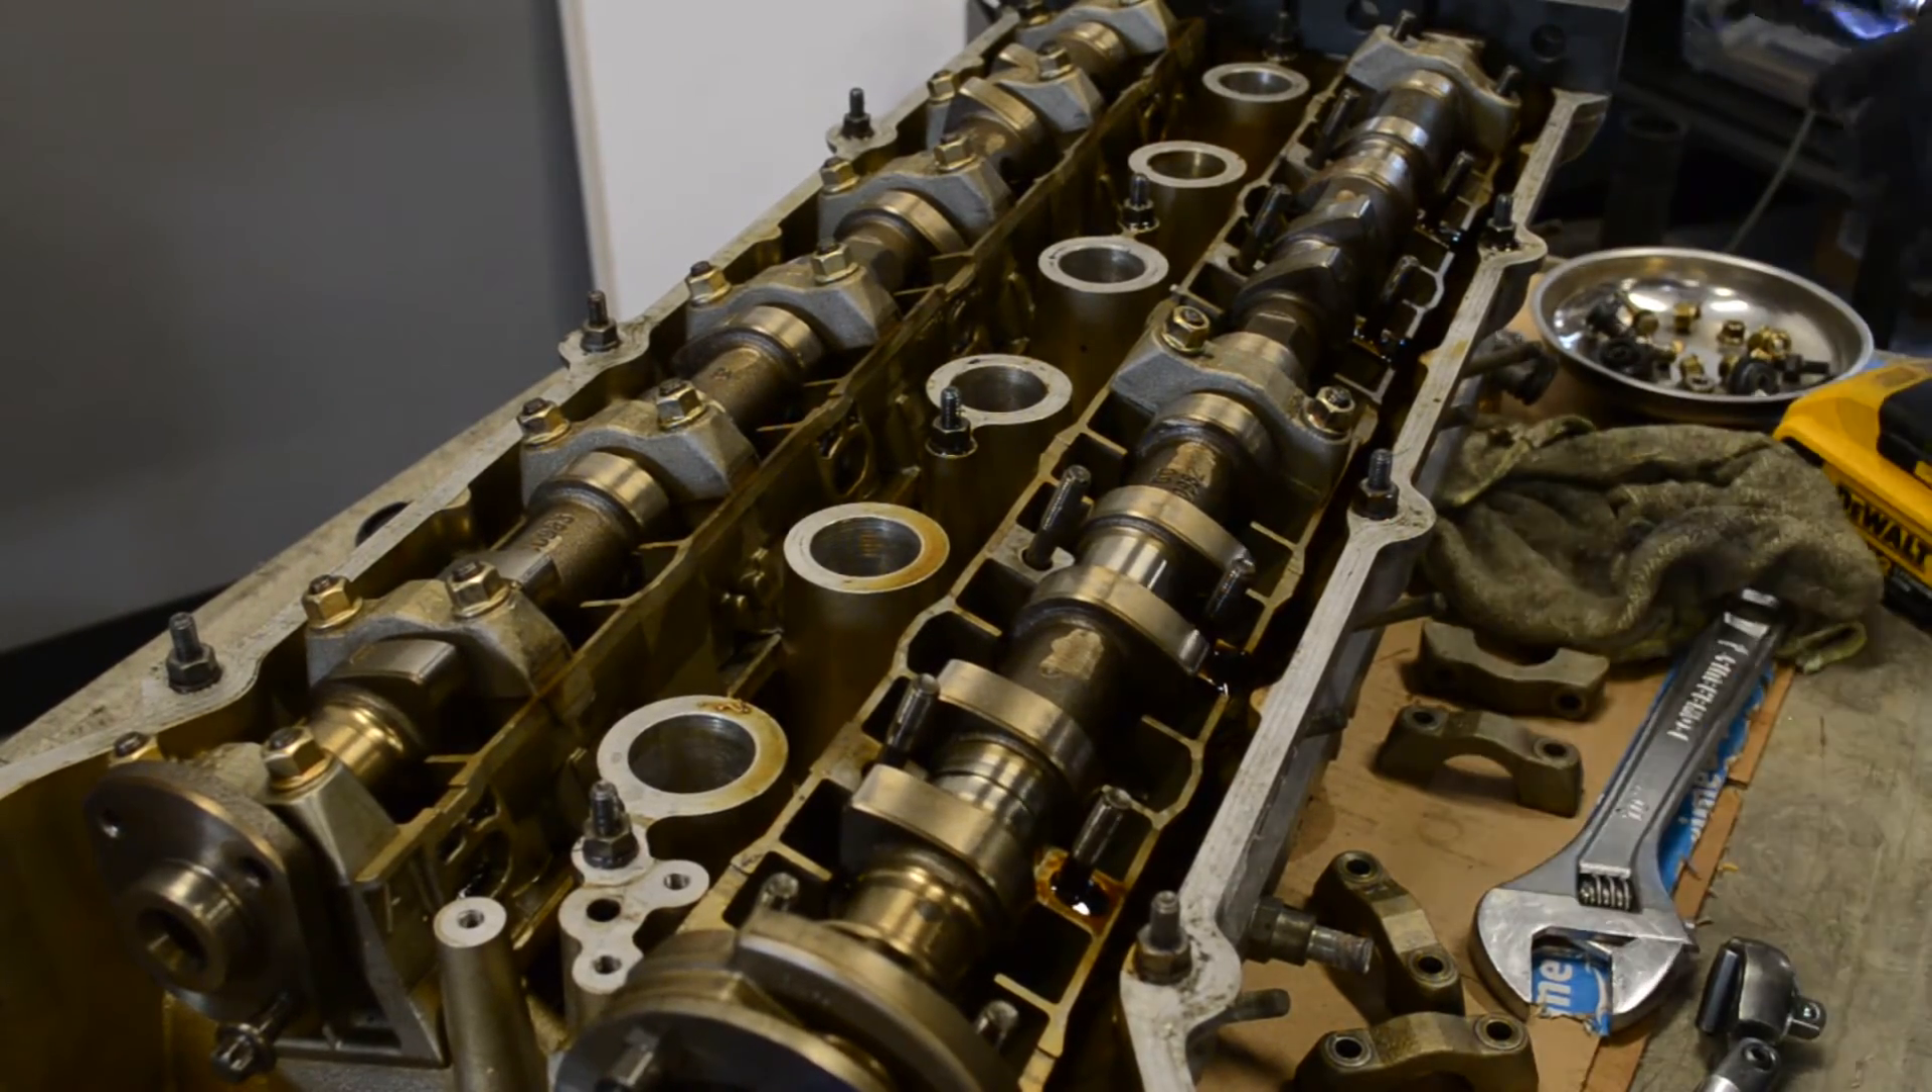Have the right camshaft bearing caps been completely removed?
No.